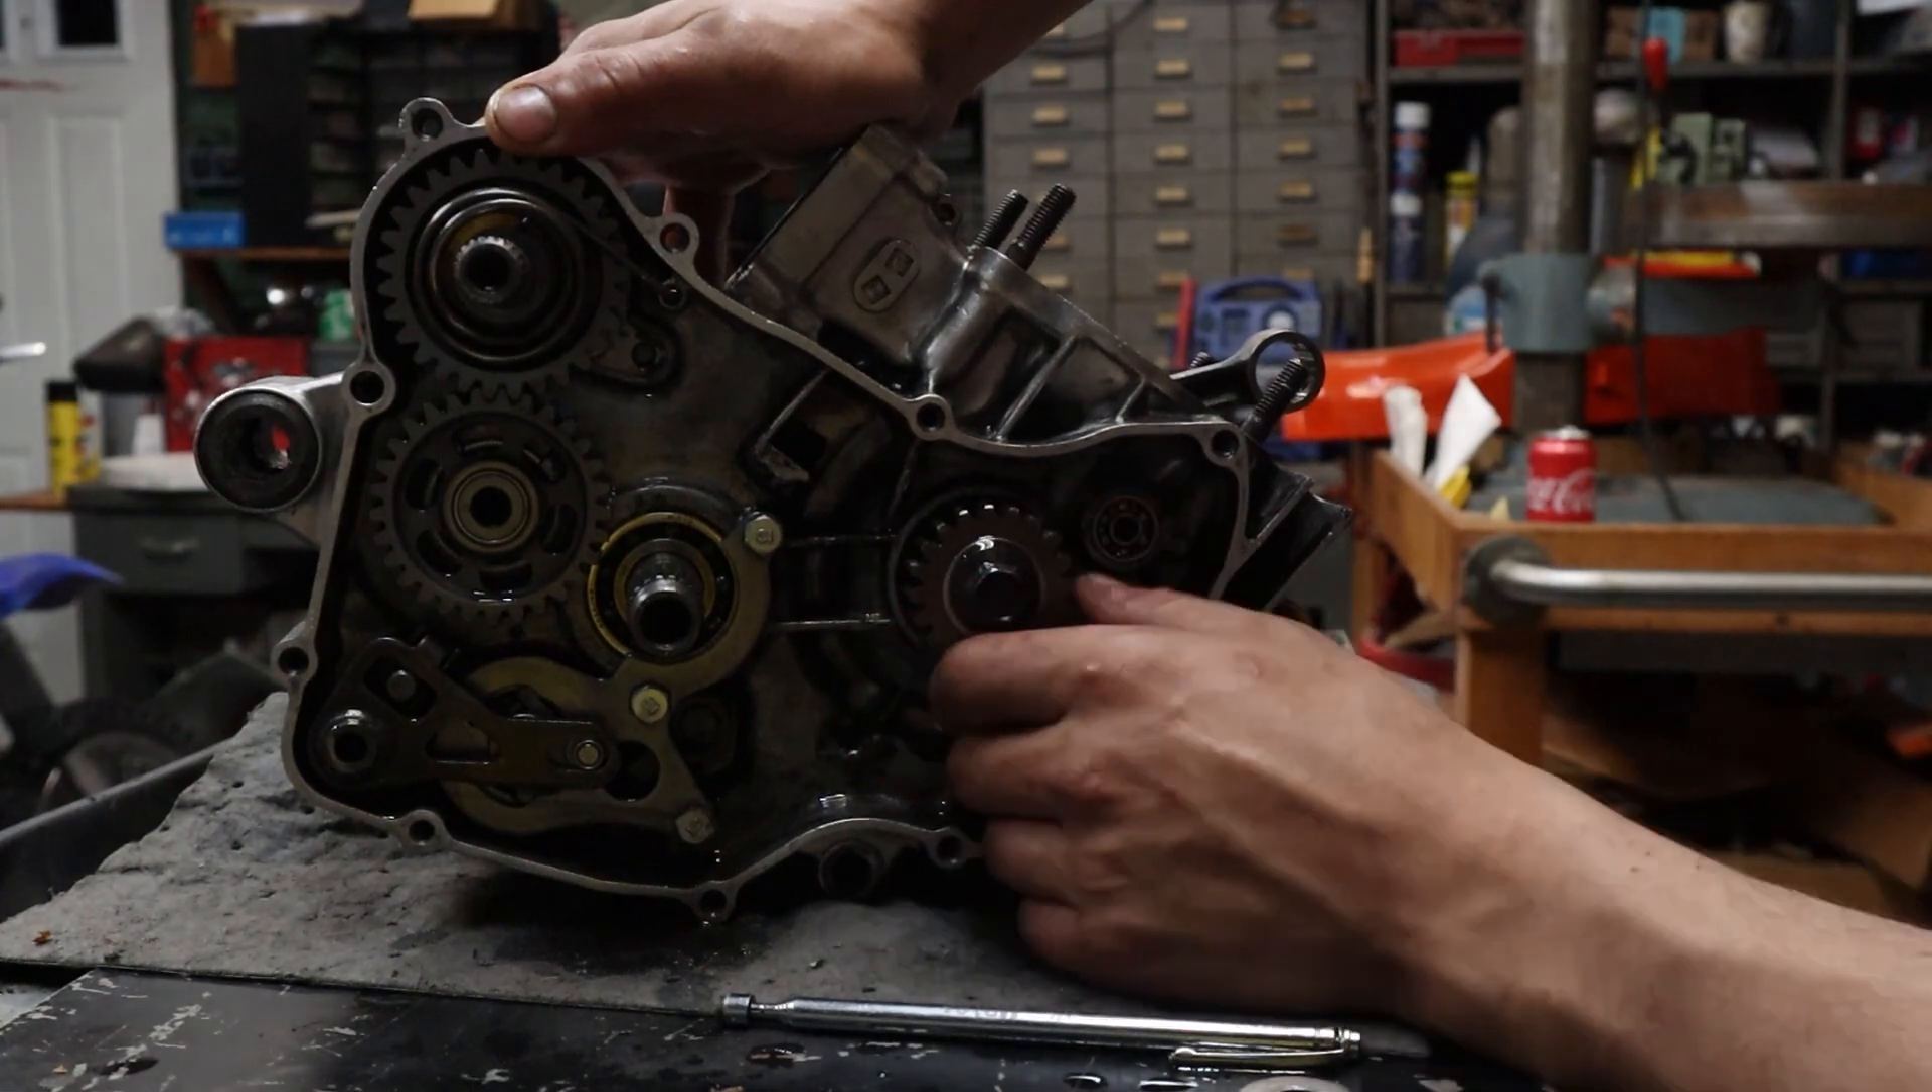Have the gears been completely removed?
No.